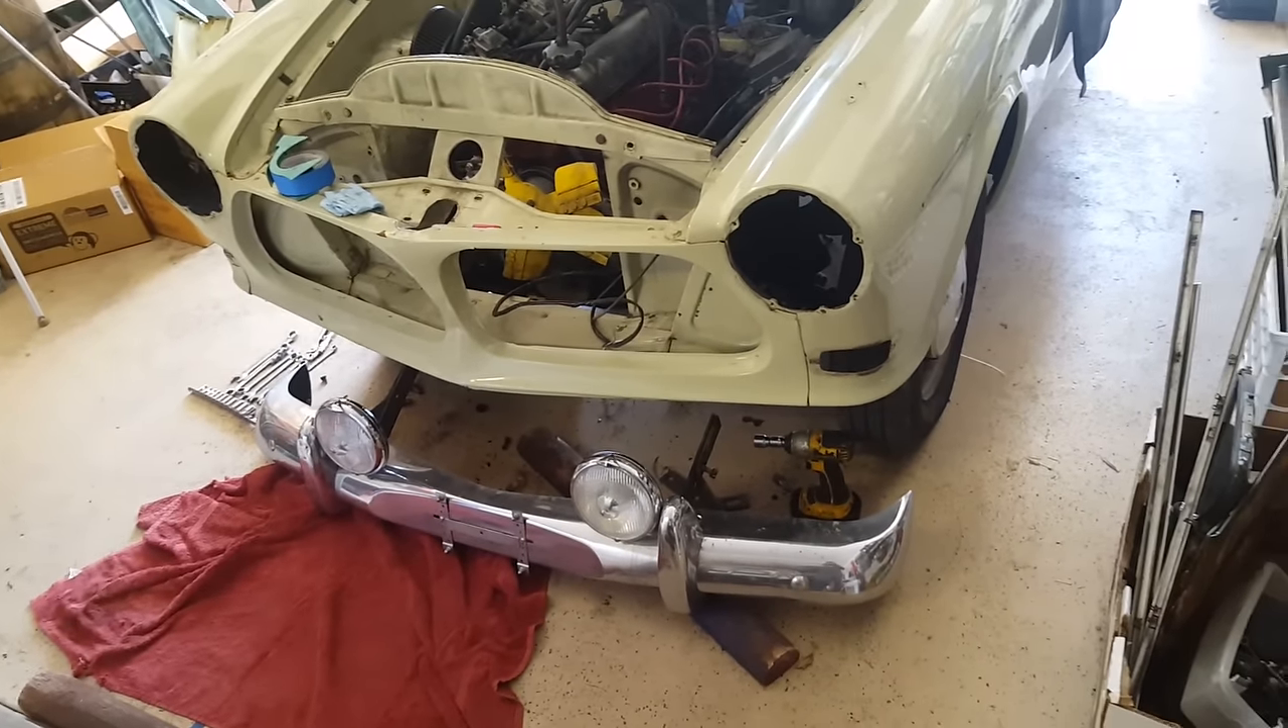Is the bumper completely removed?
Yes.